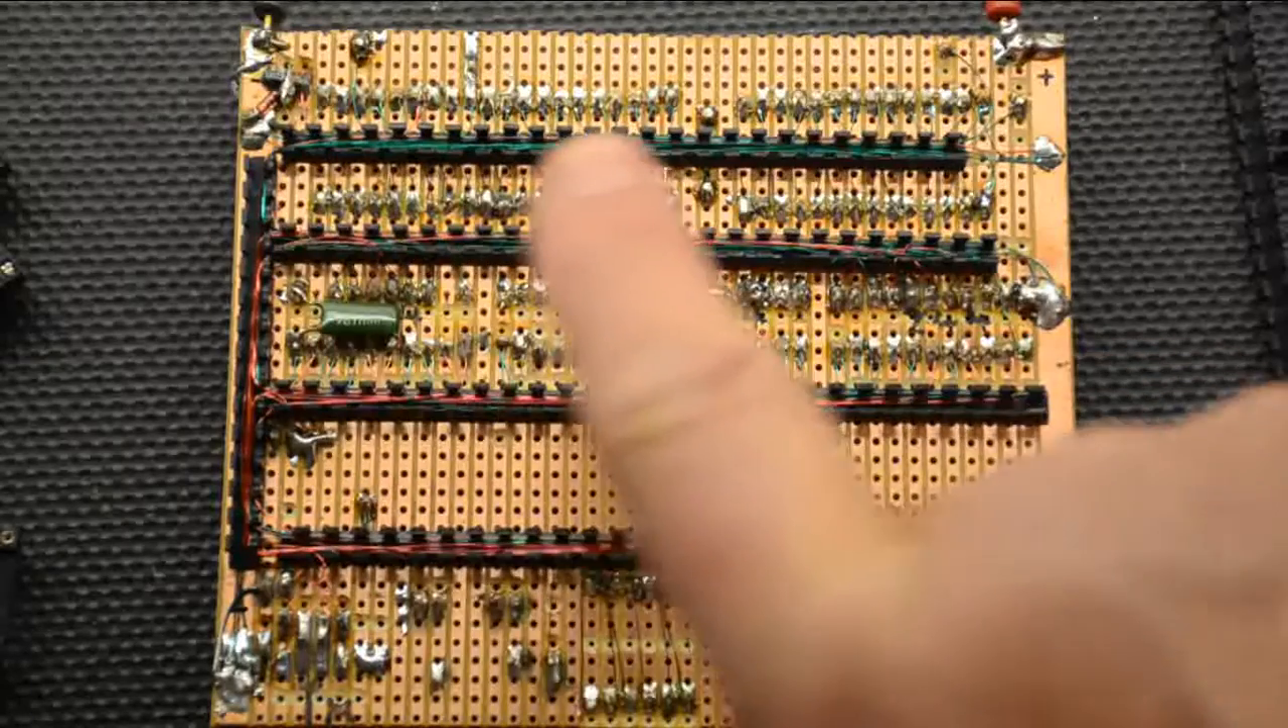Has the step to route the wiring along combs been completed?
Yes.